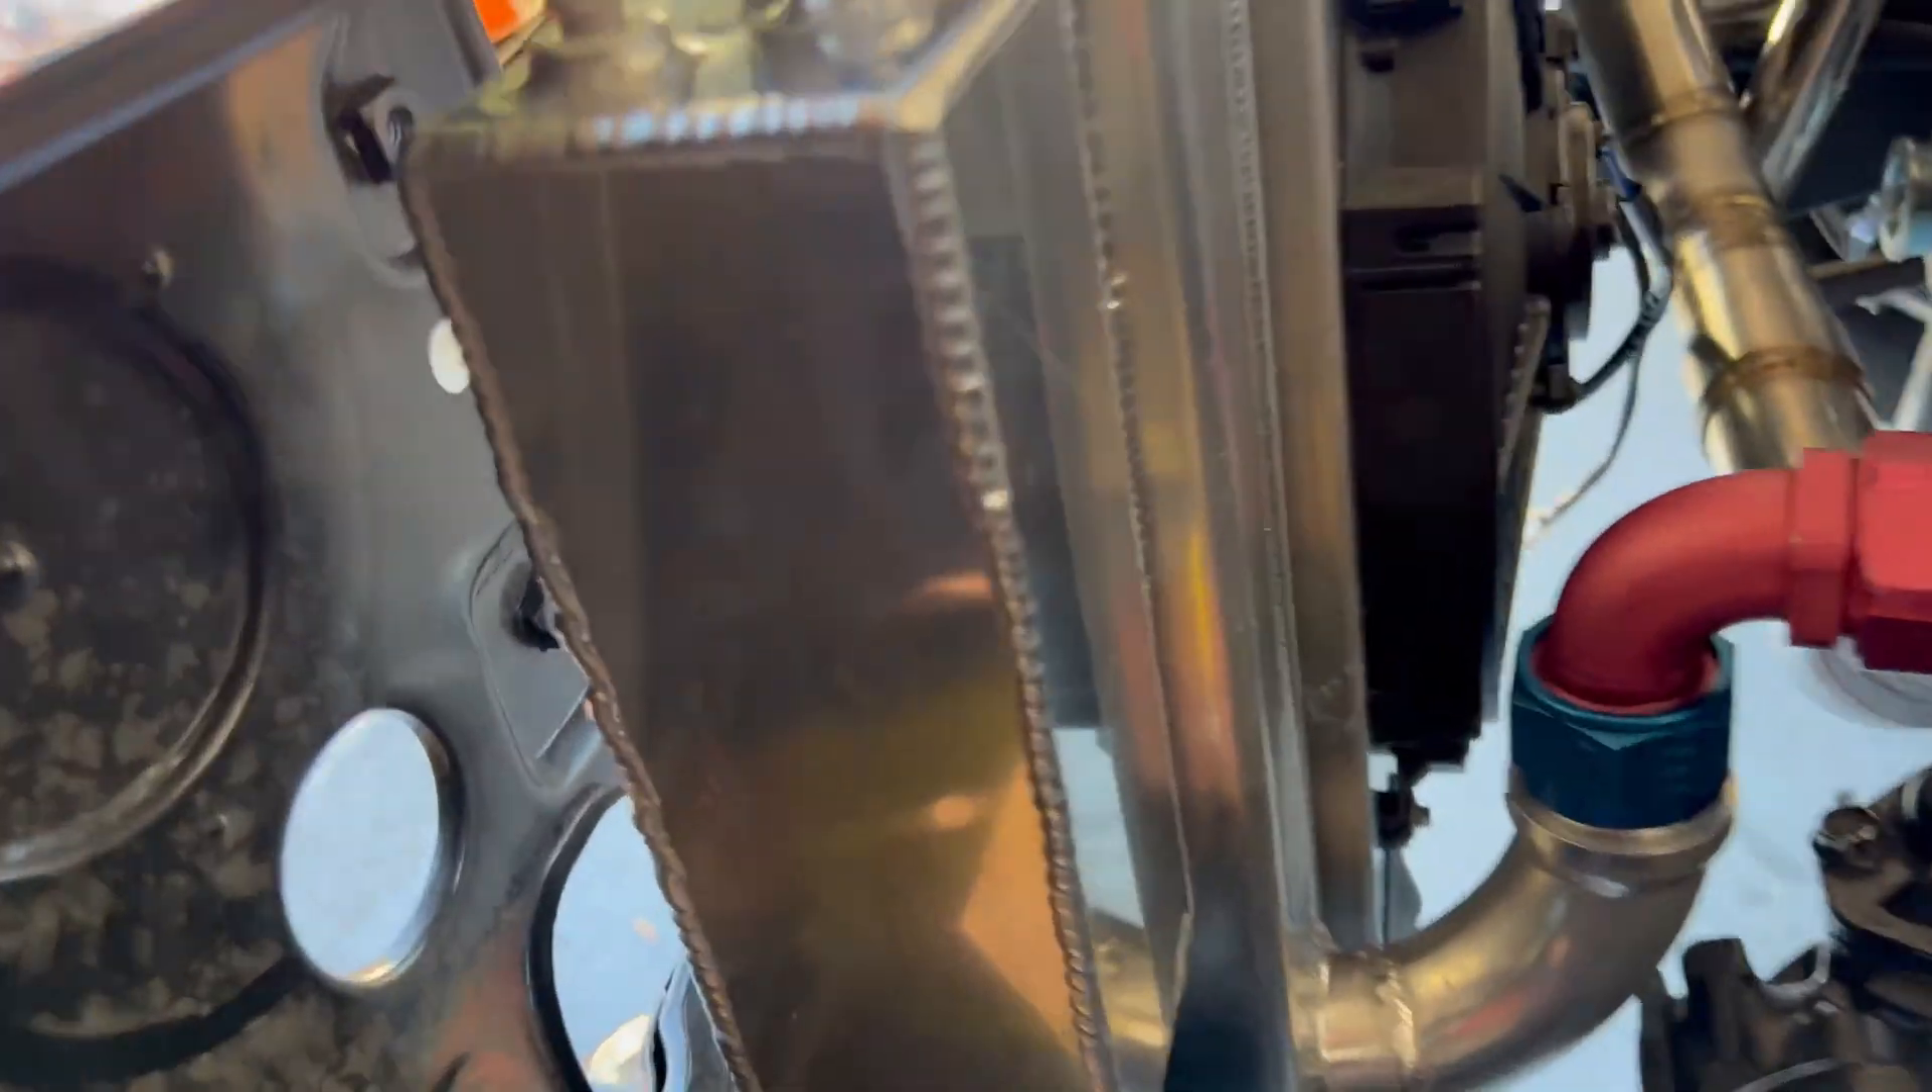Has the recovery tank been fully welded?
Yes.